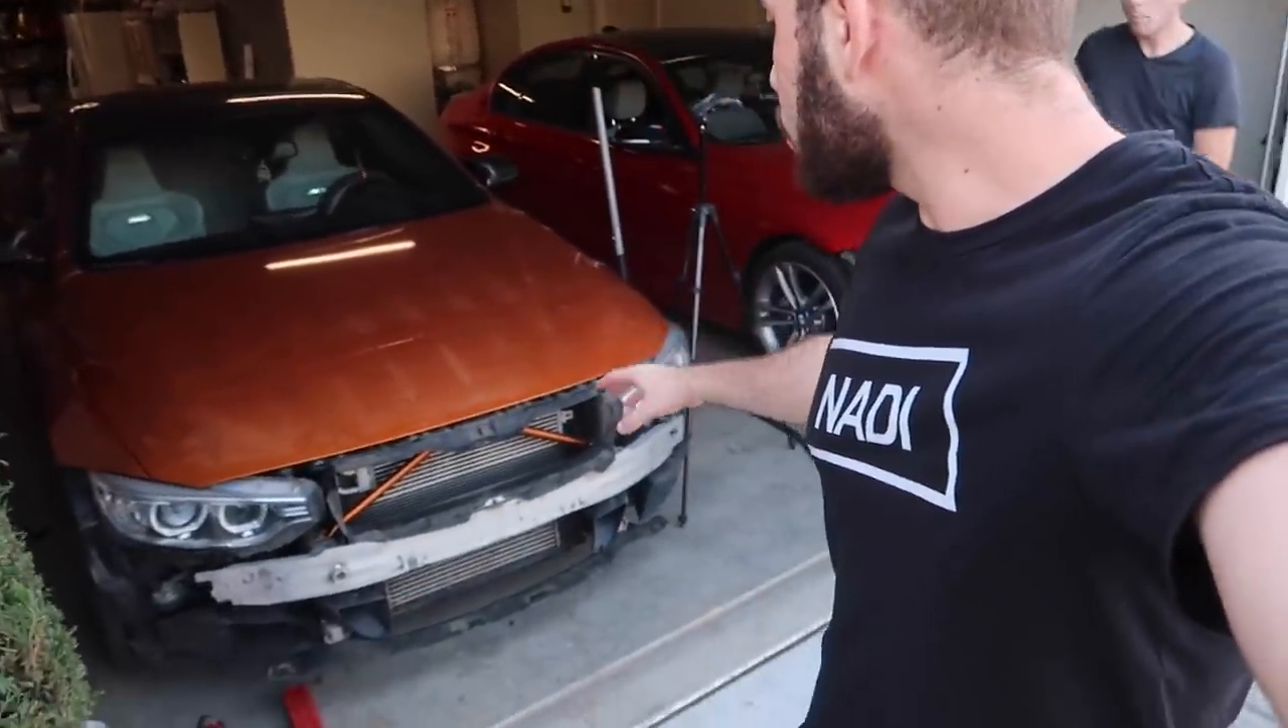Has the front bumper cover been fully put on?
No.